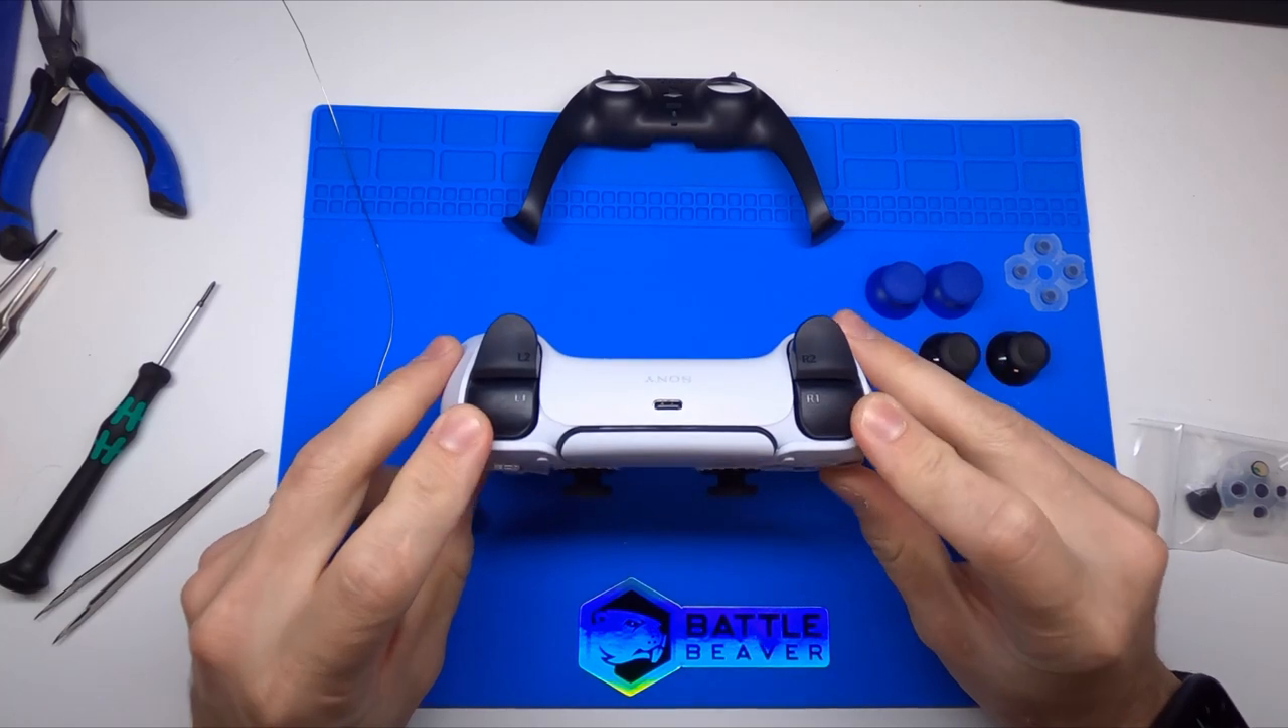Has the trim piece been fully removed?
Yes.